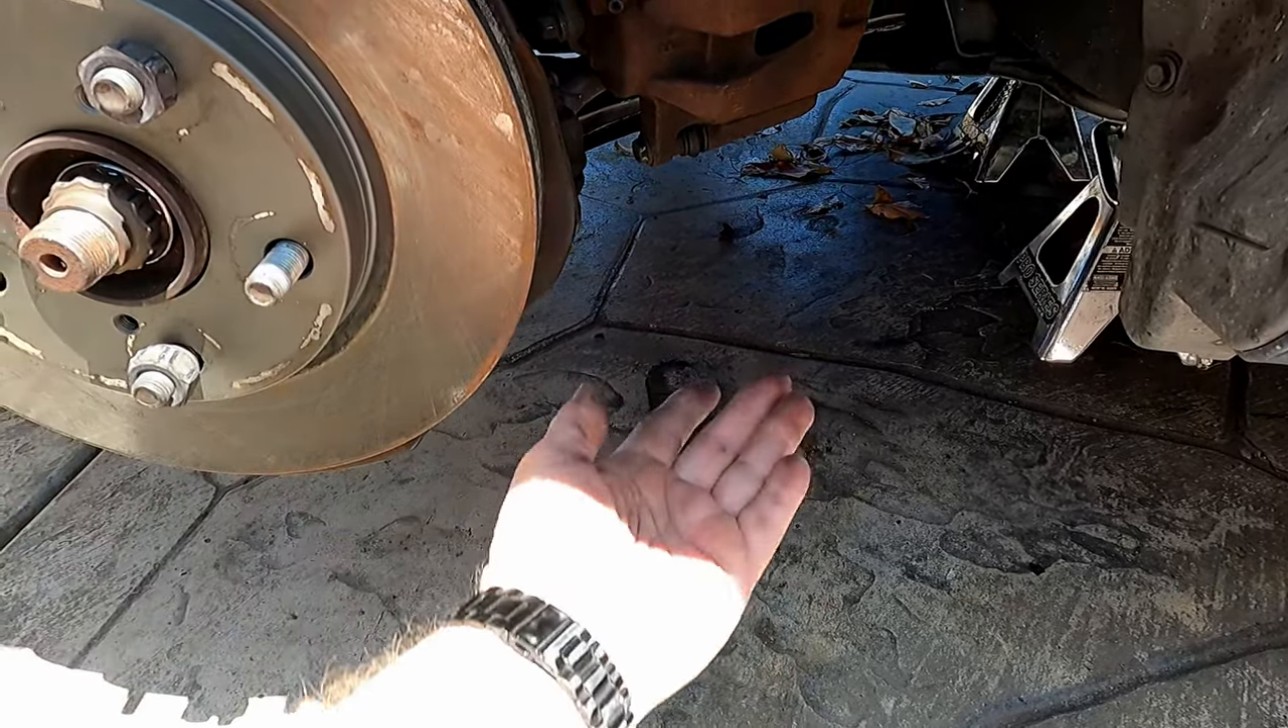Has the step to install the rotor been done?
Yes.